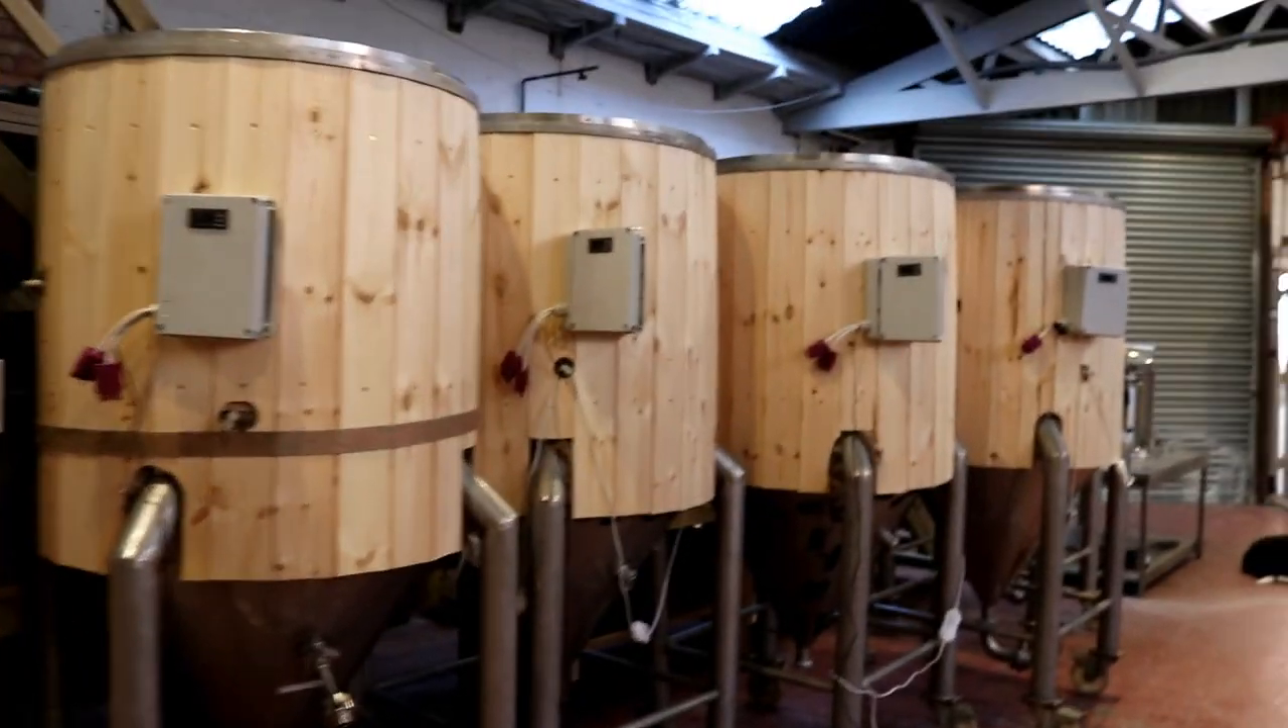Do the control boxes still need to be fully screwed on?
No.